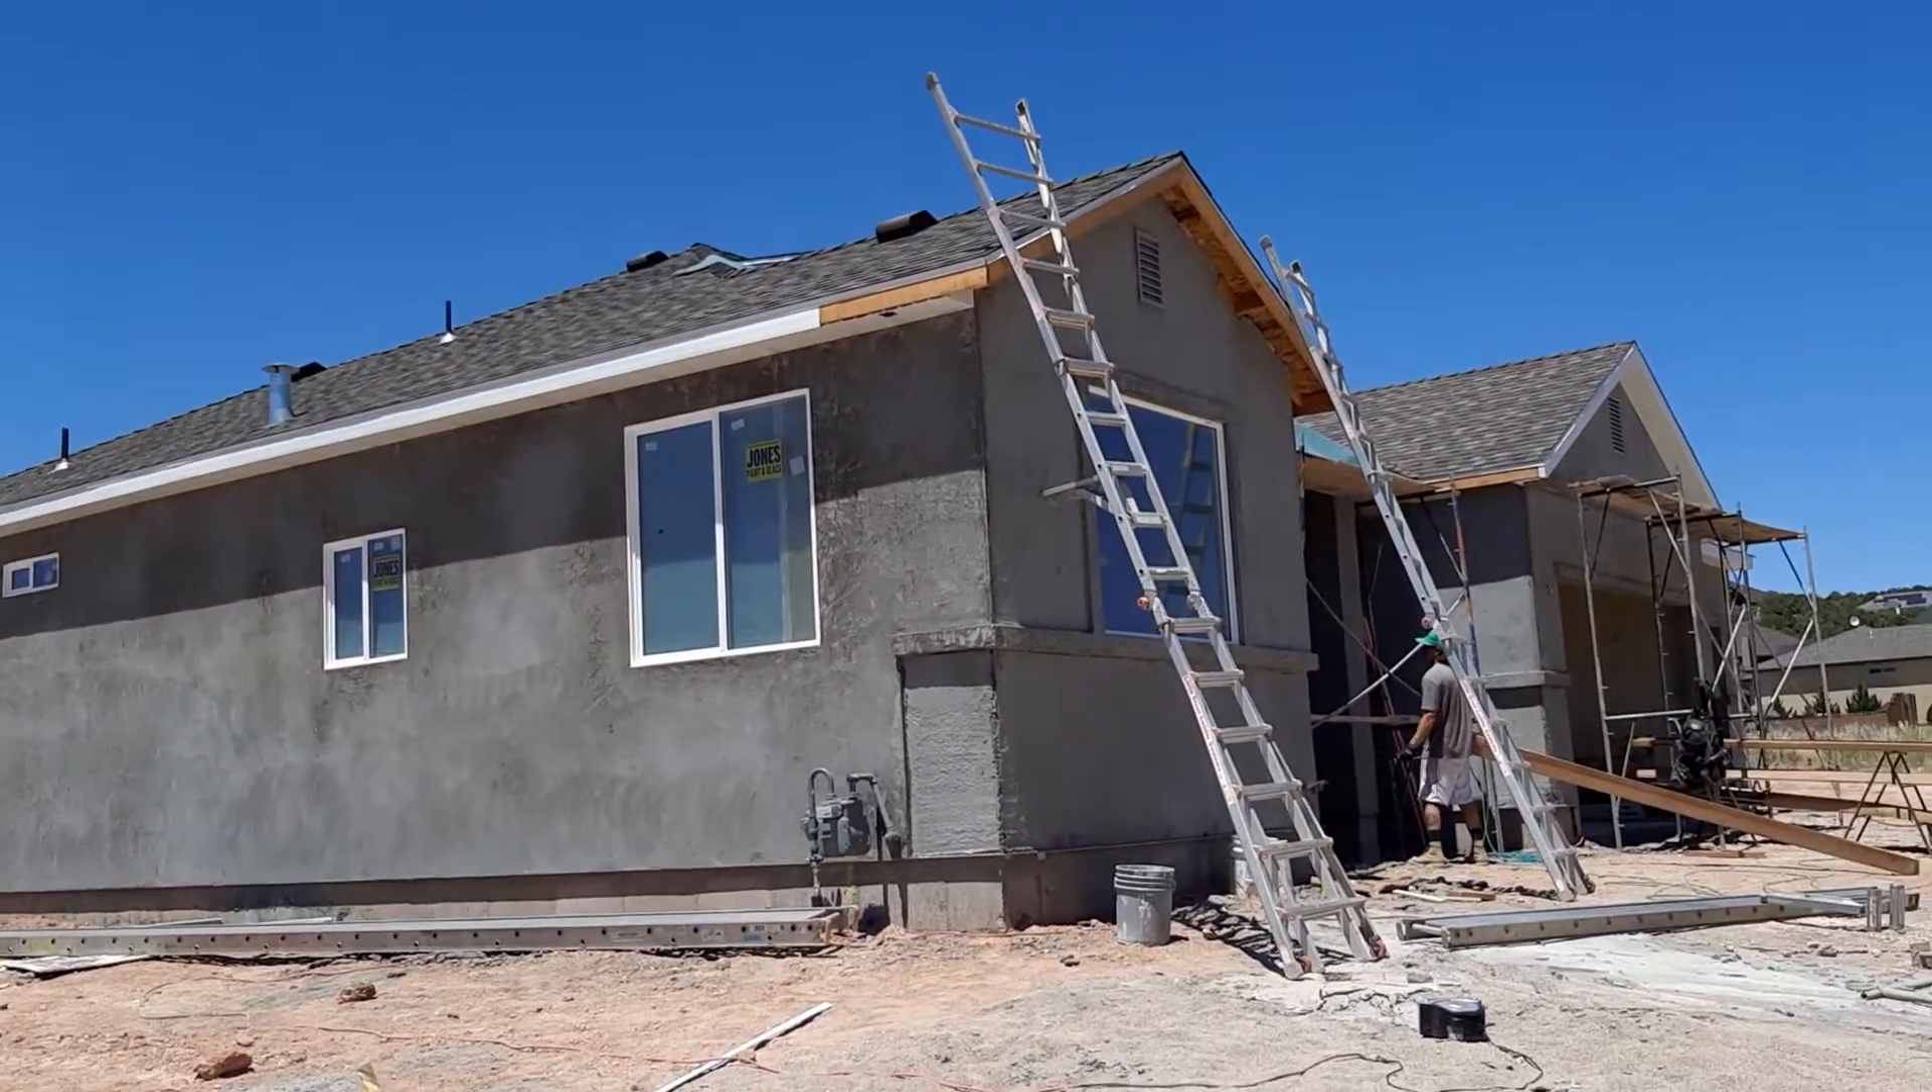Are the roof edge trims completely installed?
No.